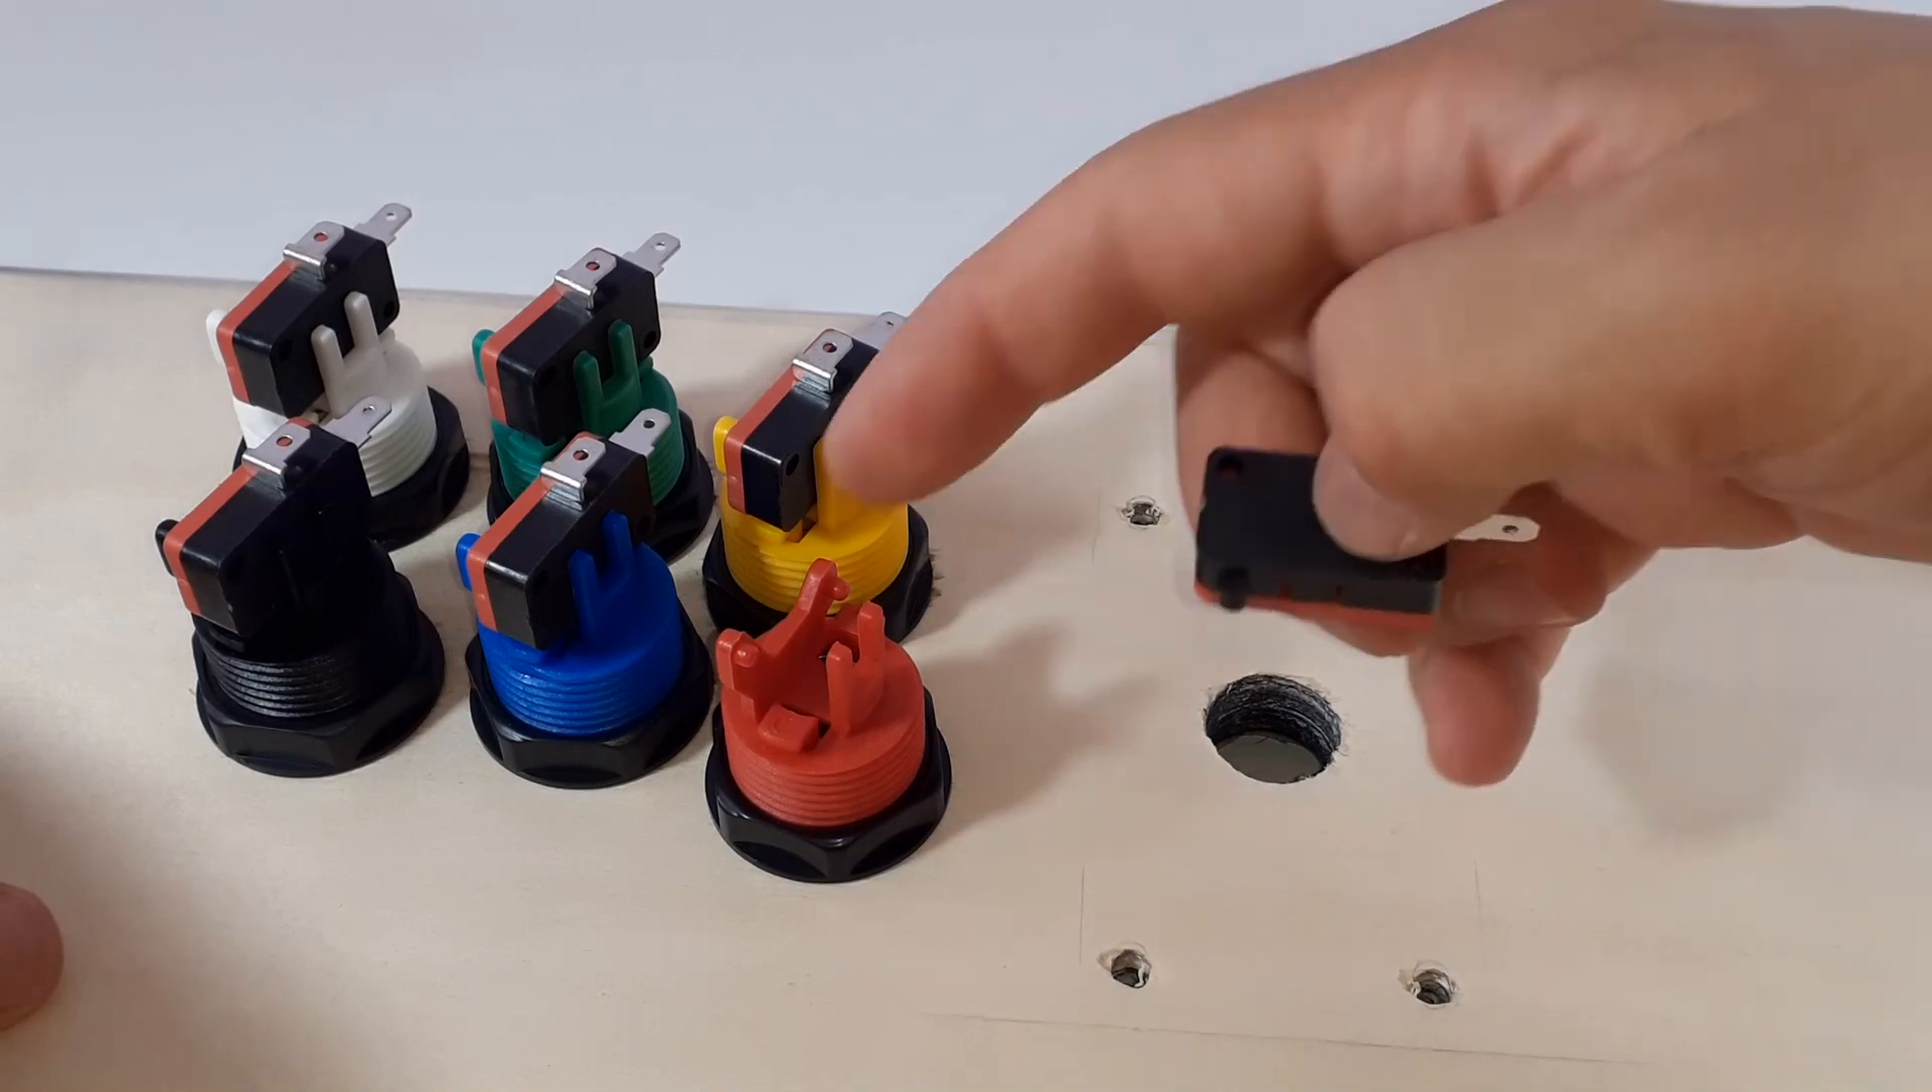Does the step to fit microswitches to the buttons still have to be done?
Yes.